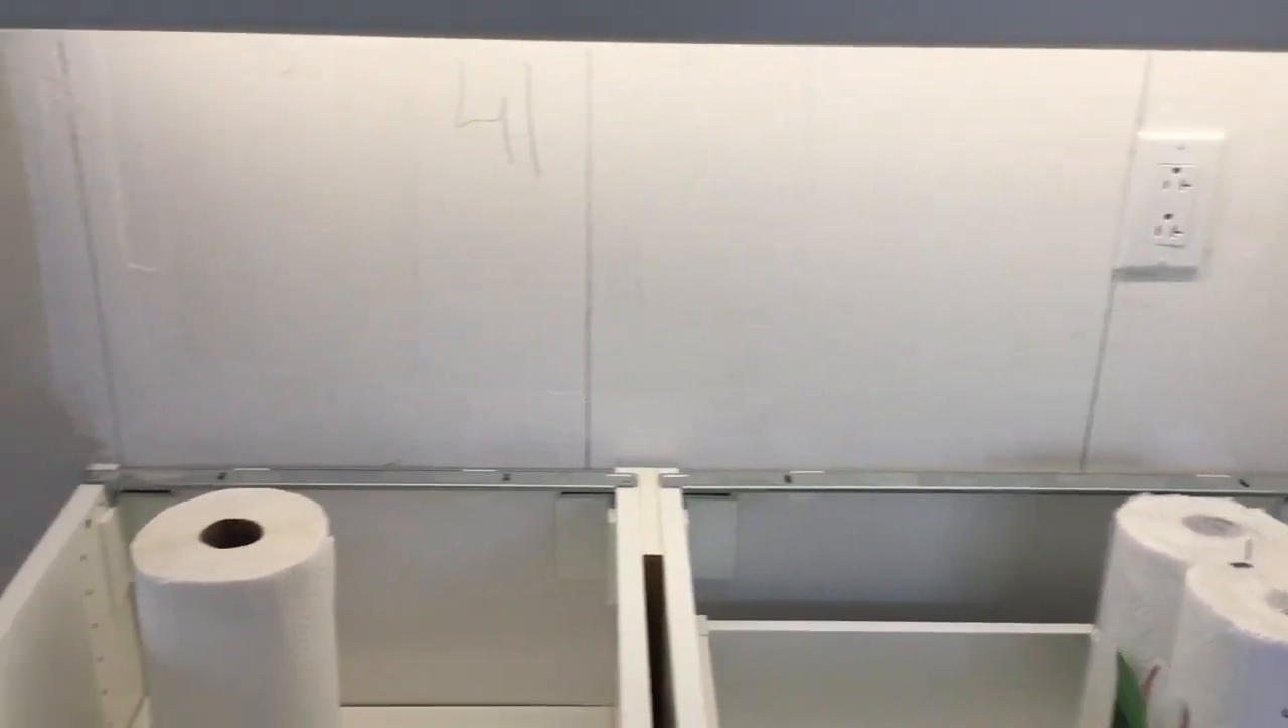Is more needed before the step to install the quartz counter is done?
Yes.